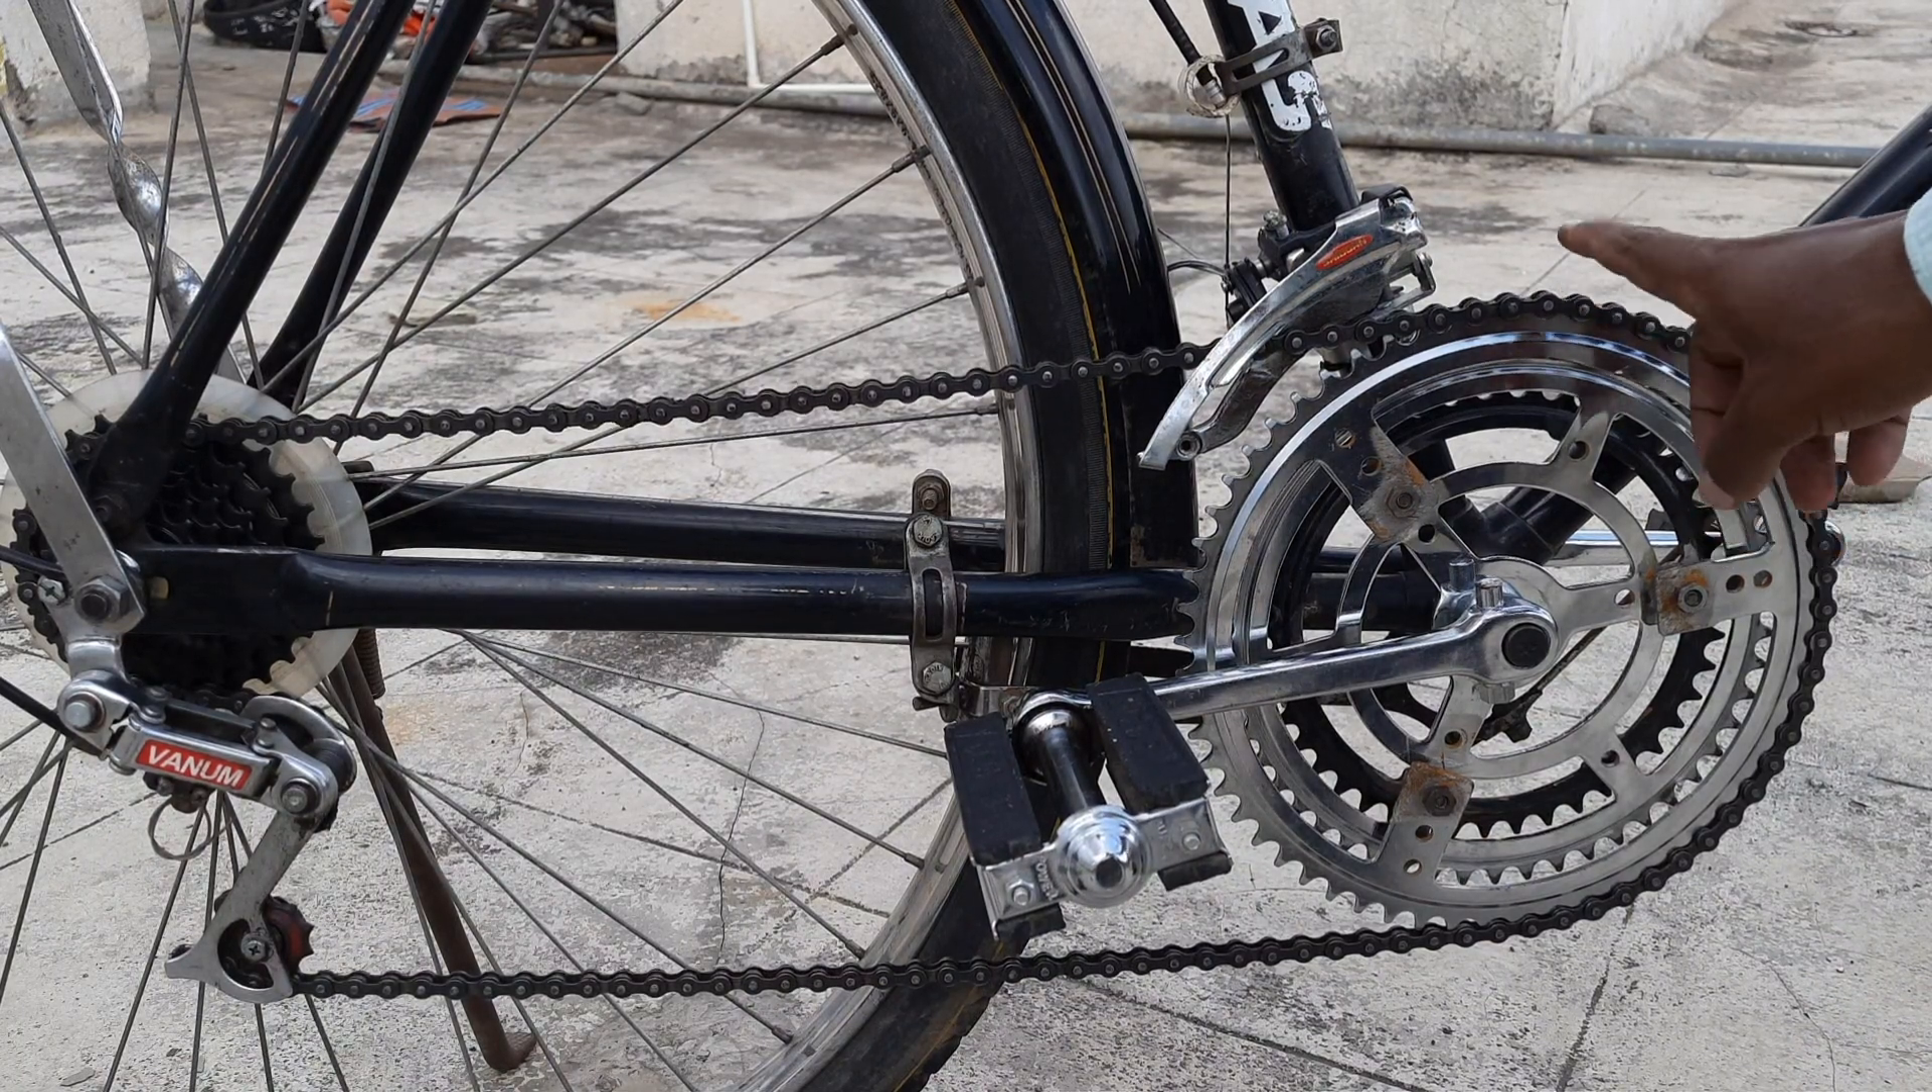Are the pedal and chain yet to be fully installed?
No.